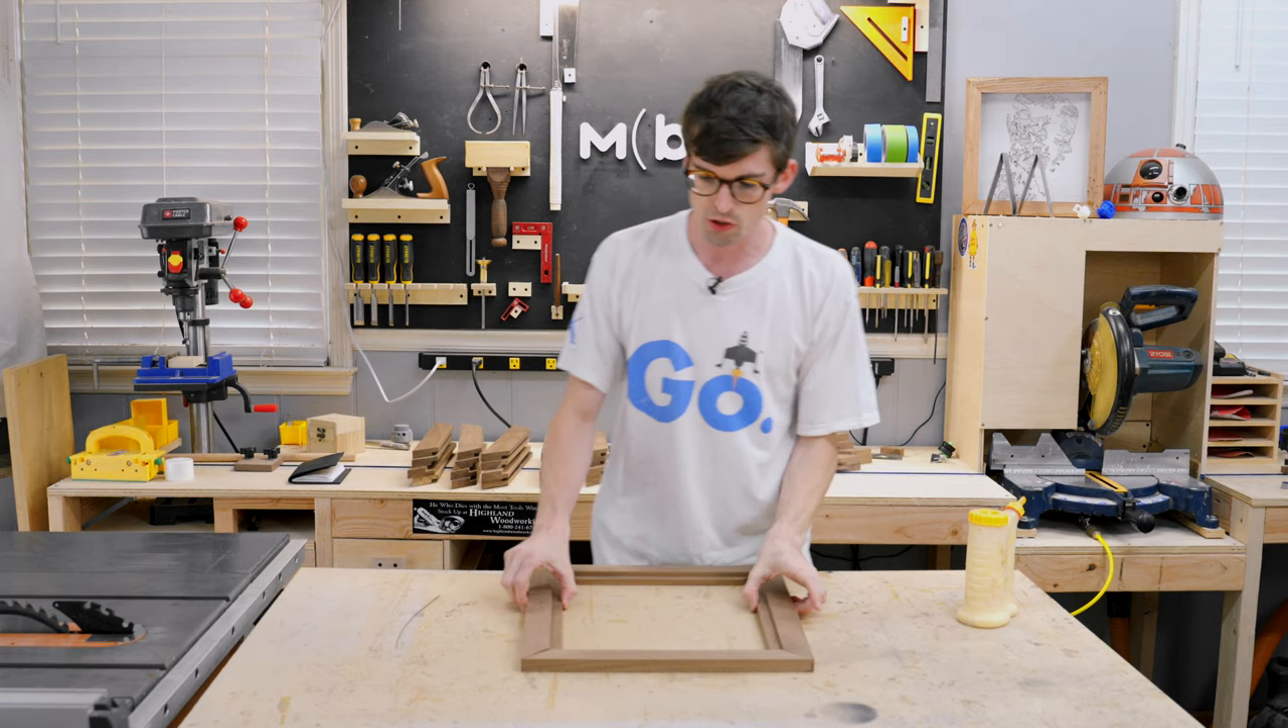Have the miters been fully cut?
Yes.